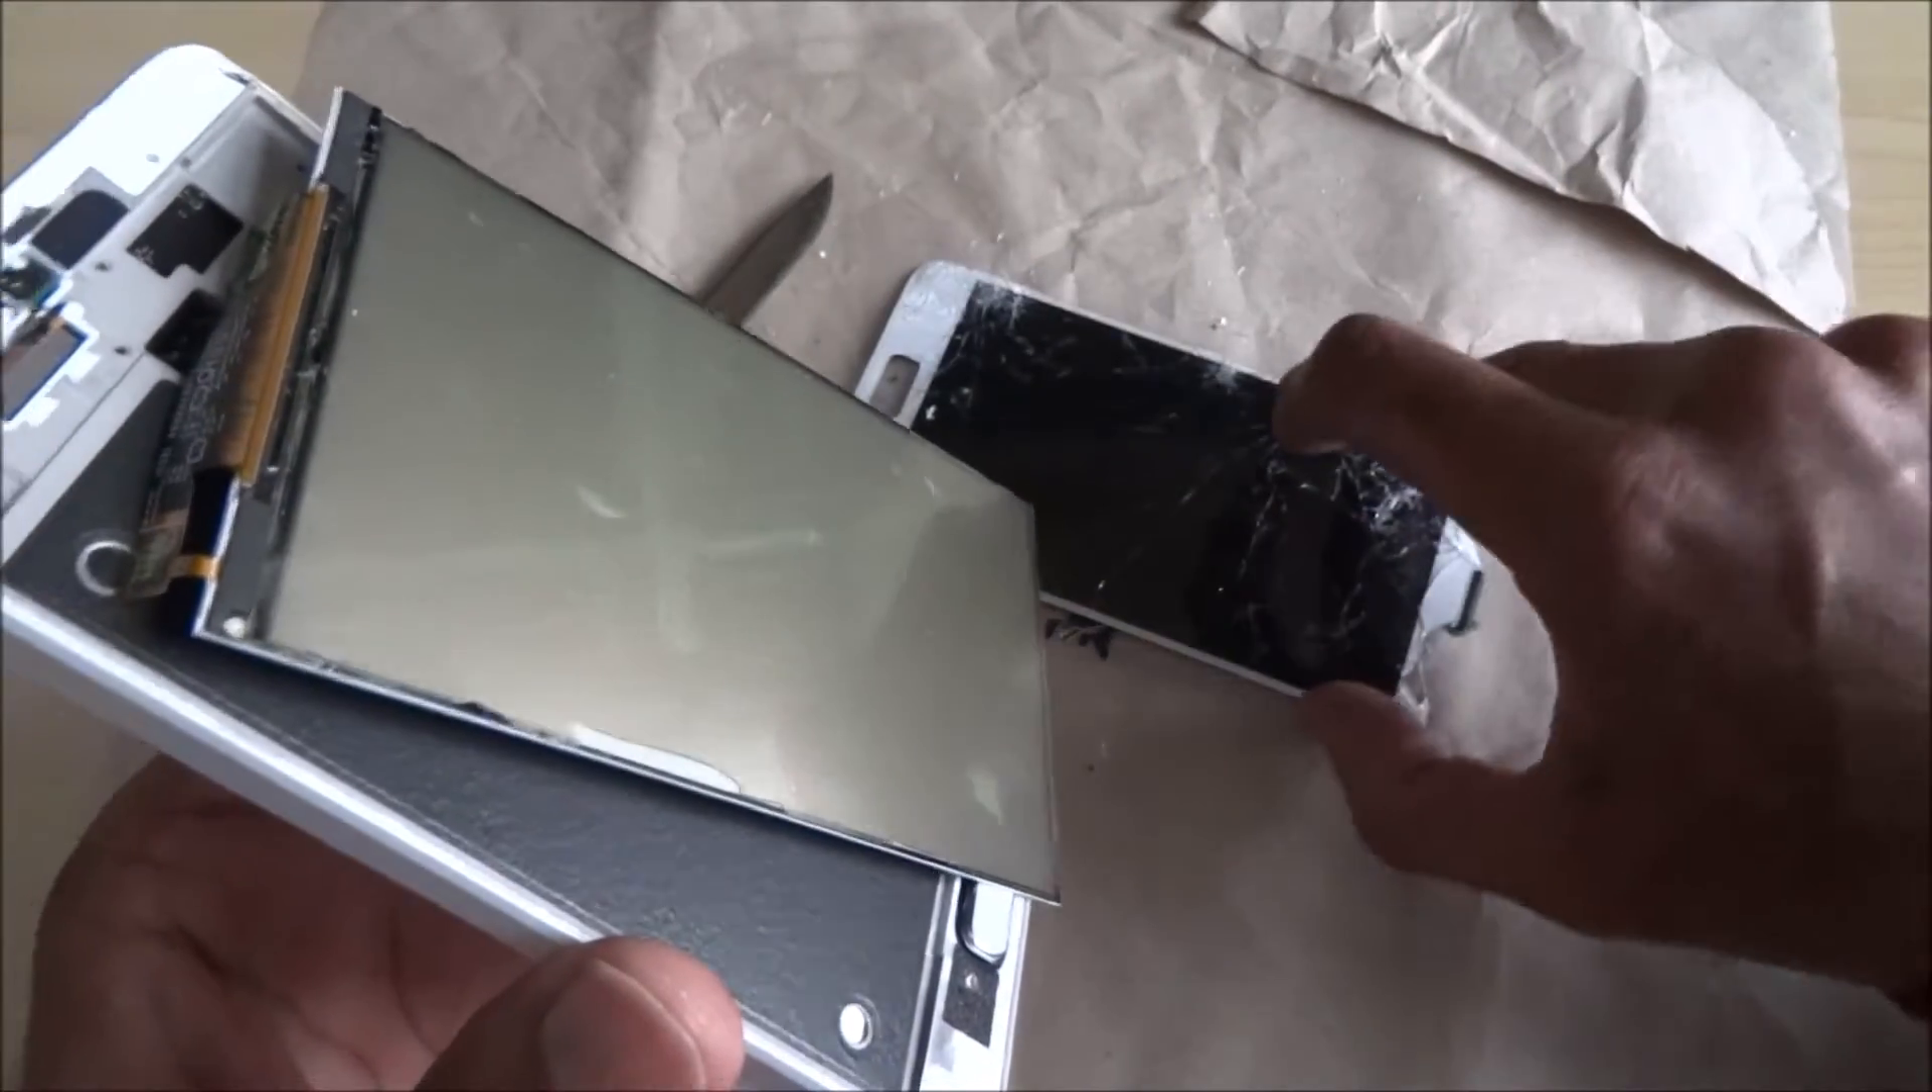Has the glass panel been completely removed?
Yes.